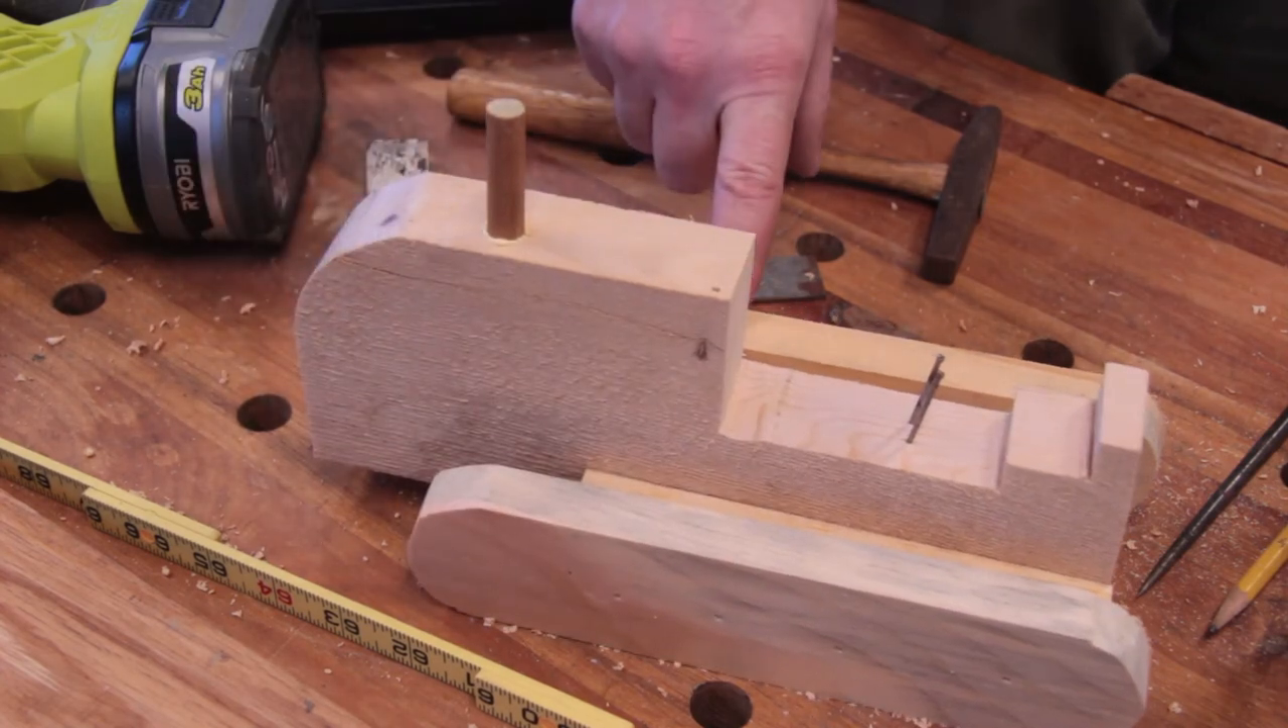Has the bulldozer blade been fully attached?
No.